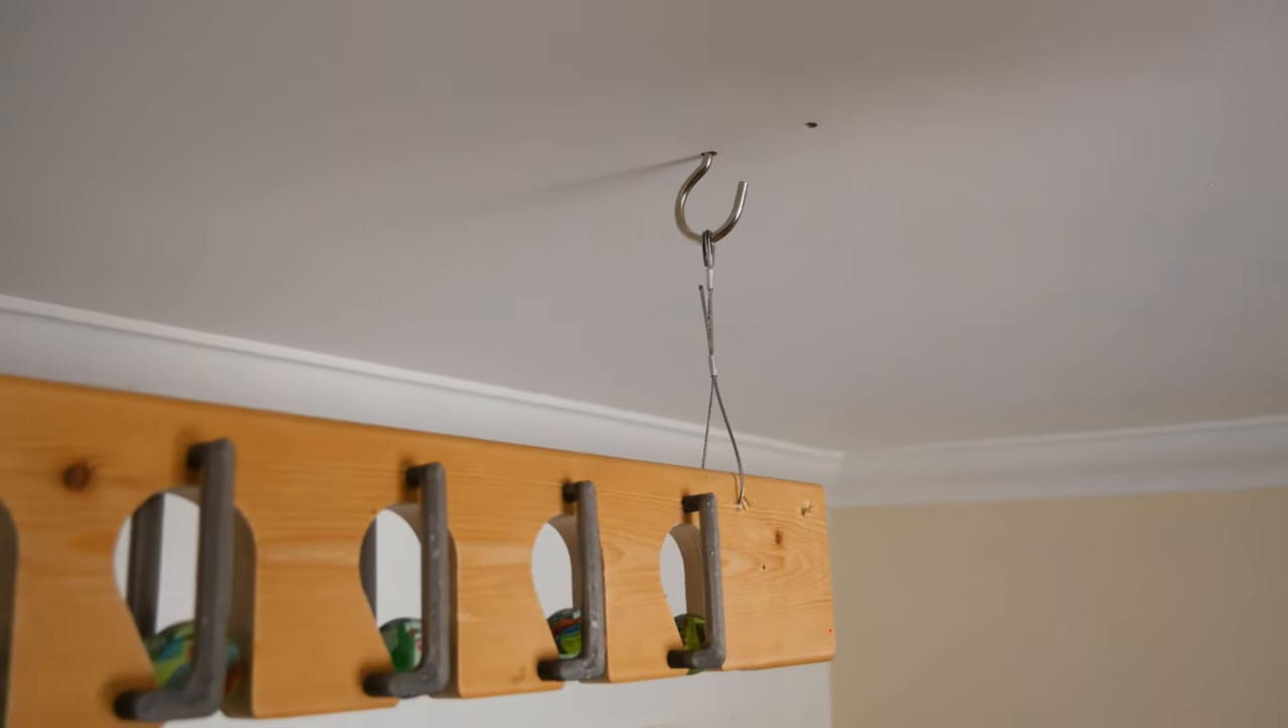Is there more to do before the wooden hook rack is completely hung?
No.